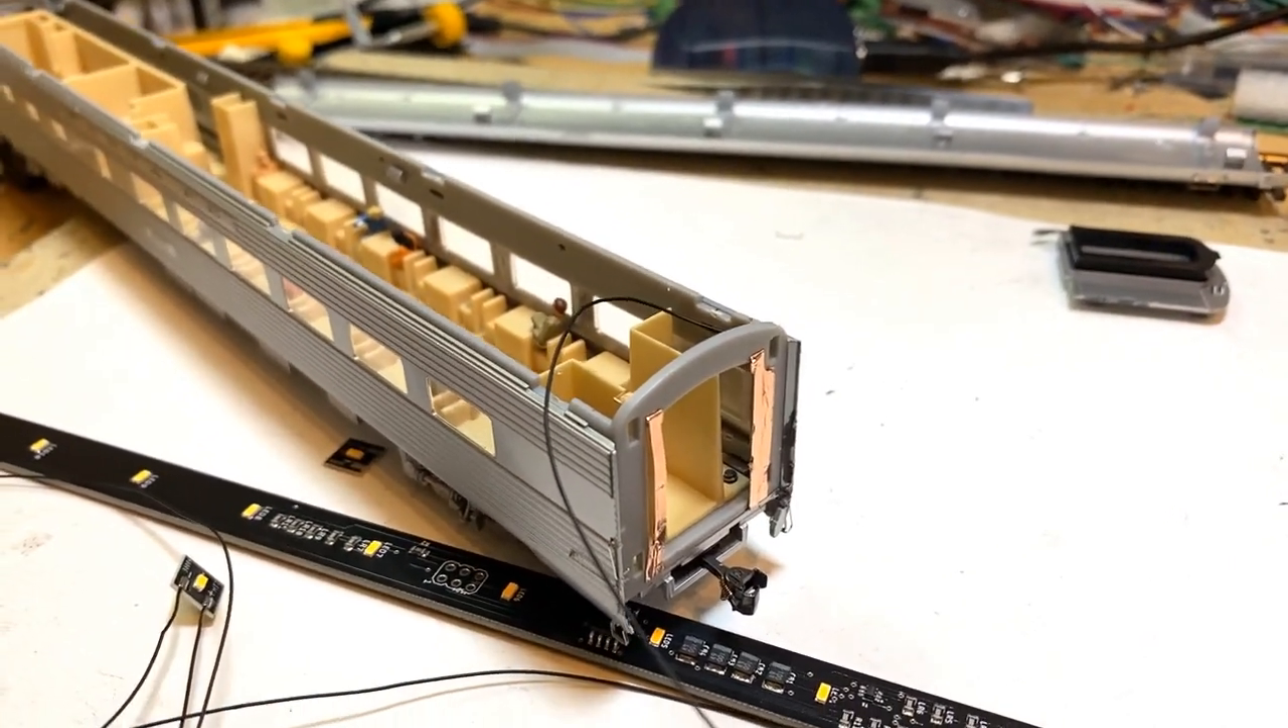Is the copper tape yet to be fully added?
No.